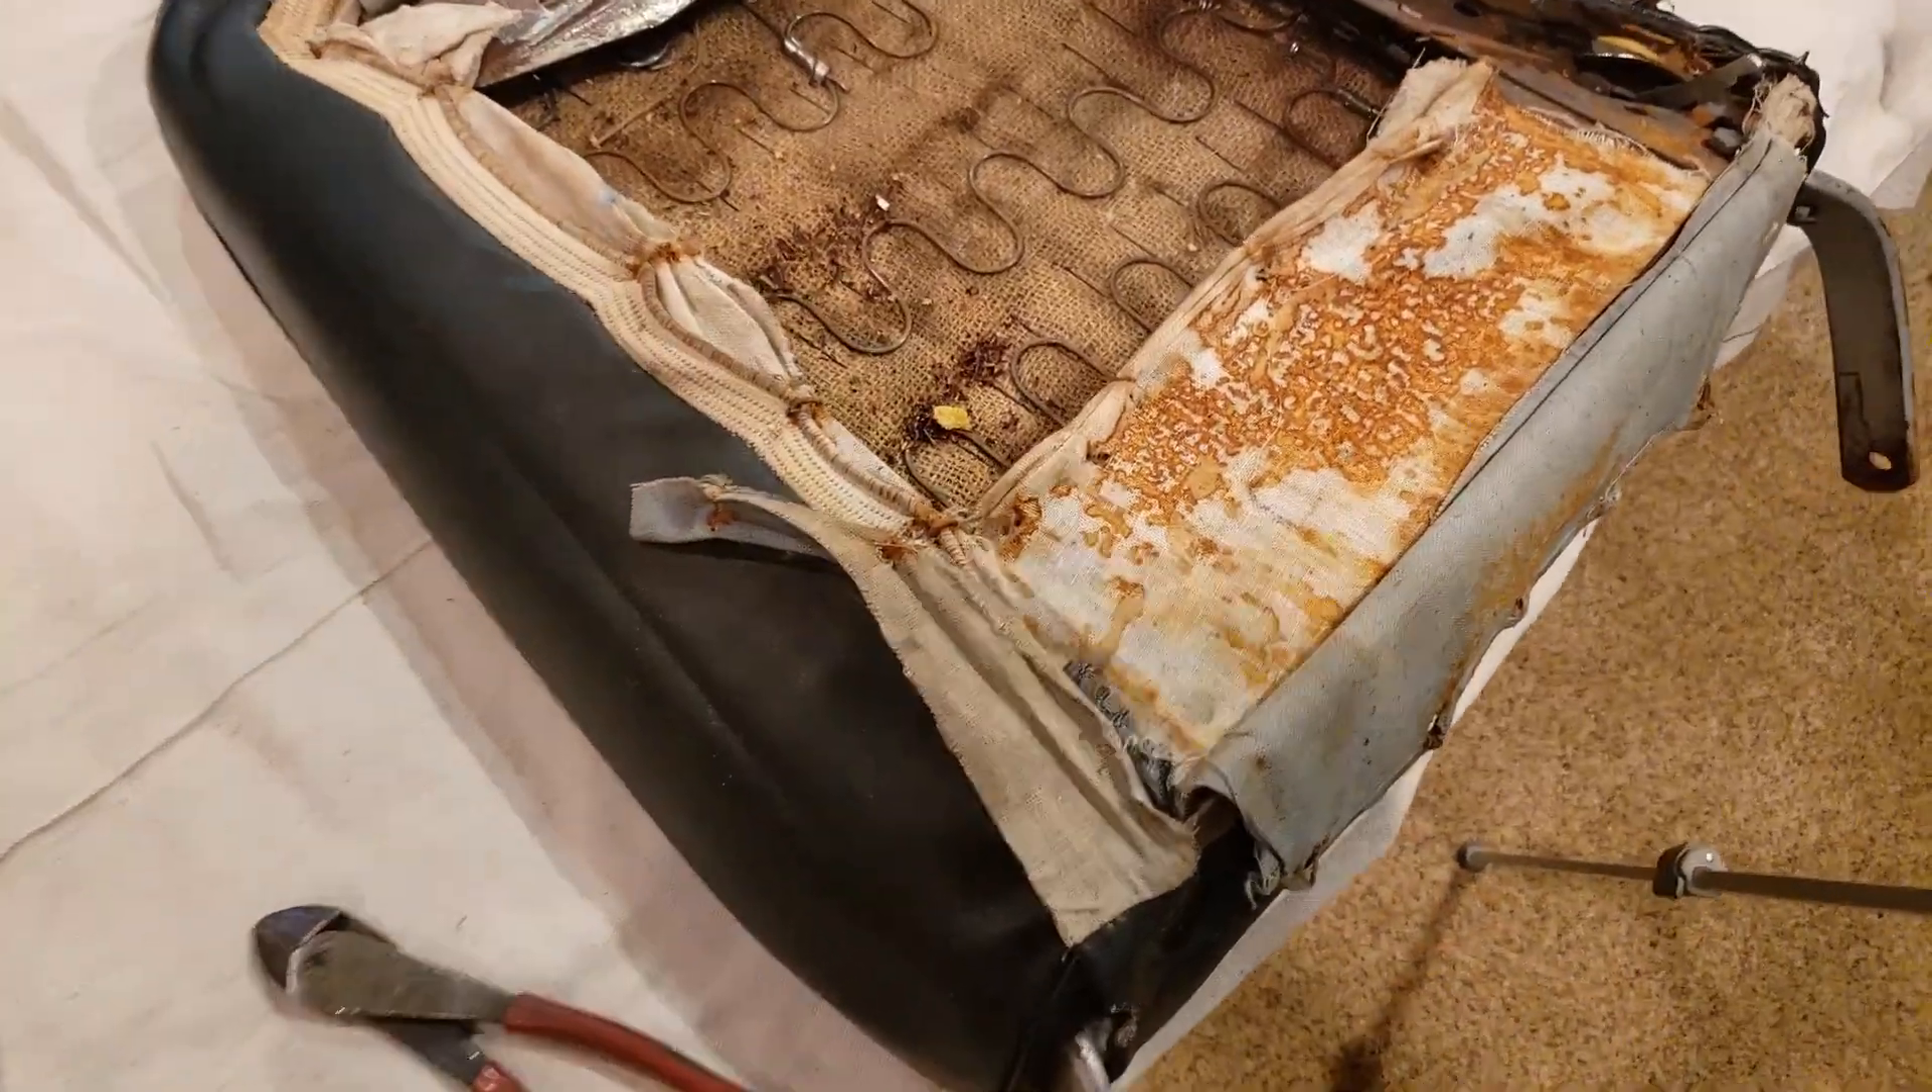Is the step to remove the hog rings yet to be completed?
Yes.